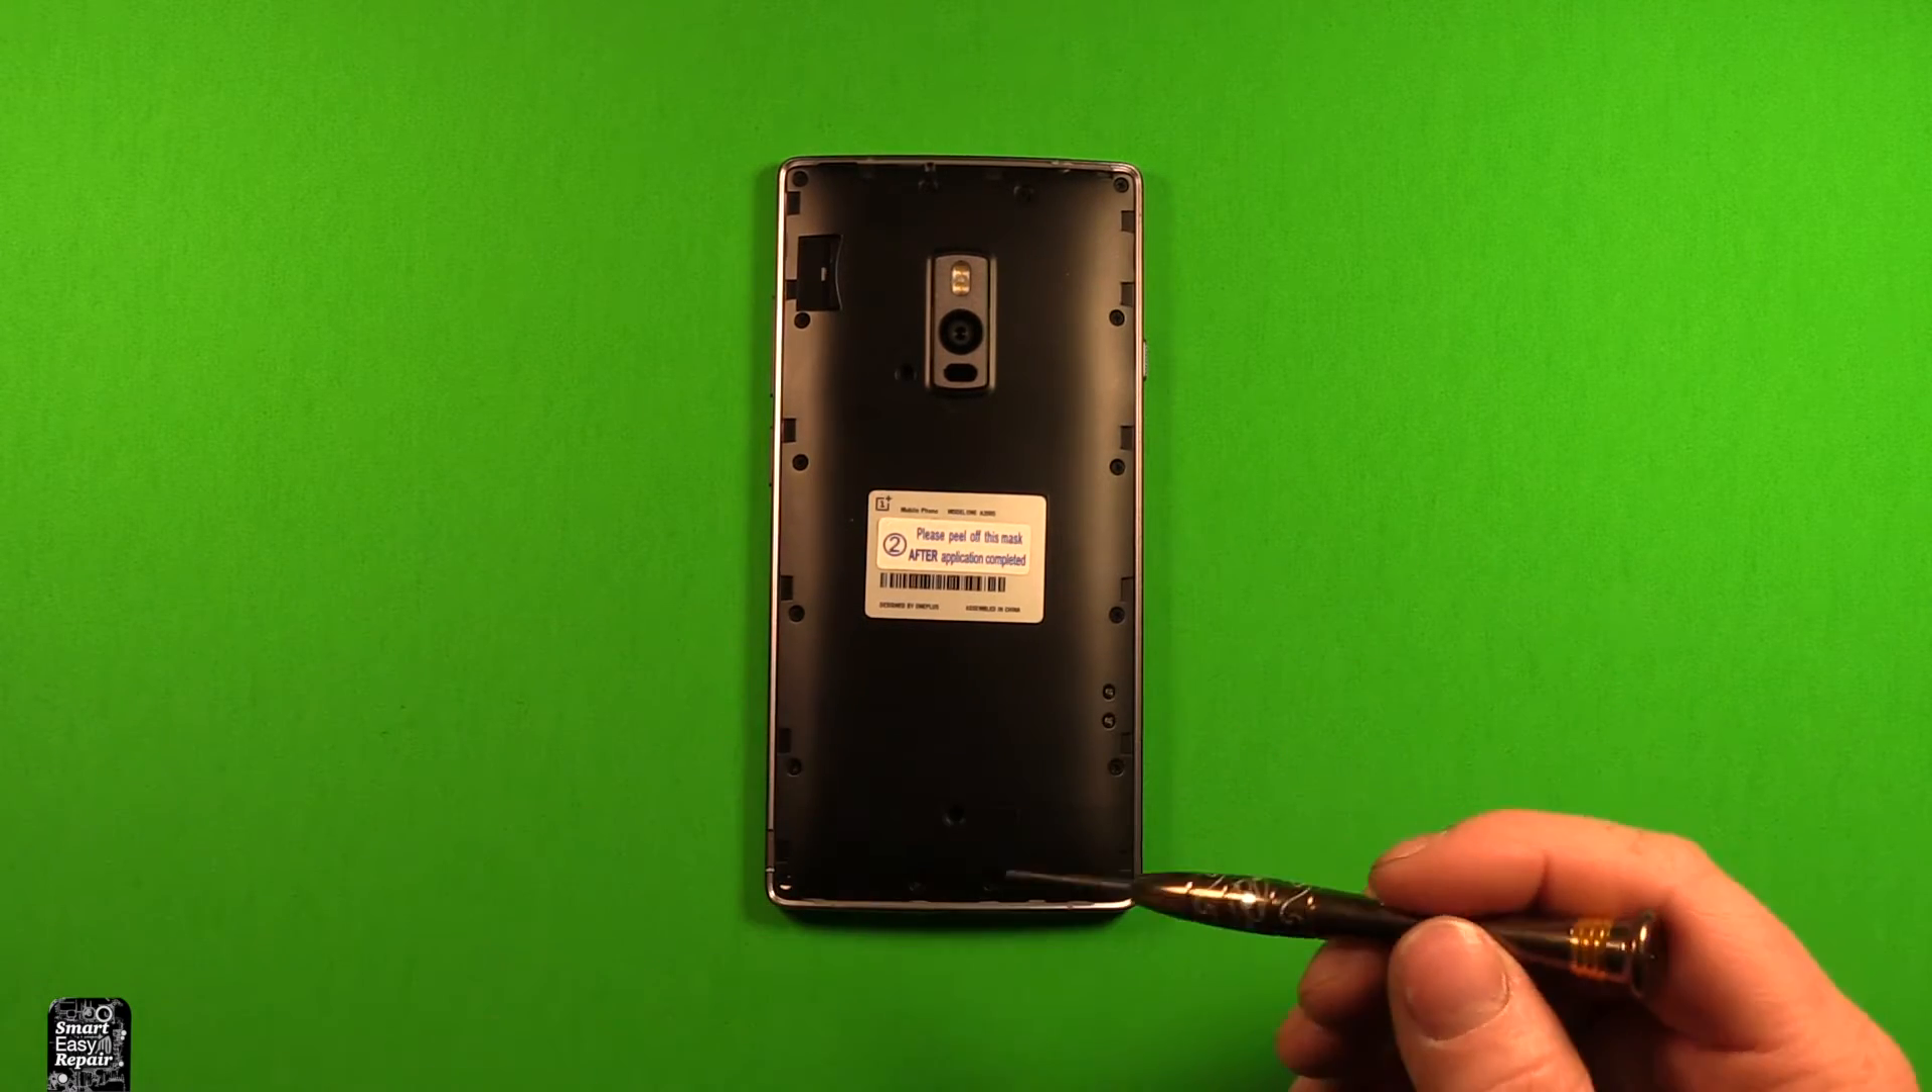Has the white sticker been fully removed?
No.